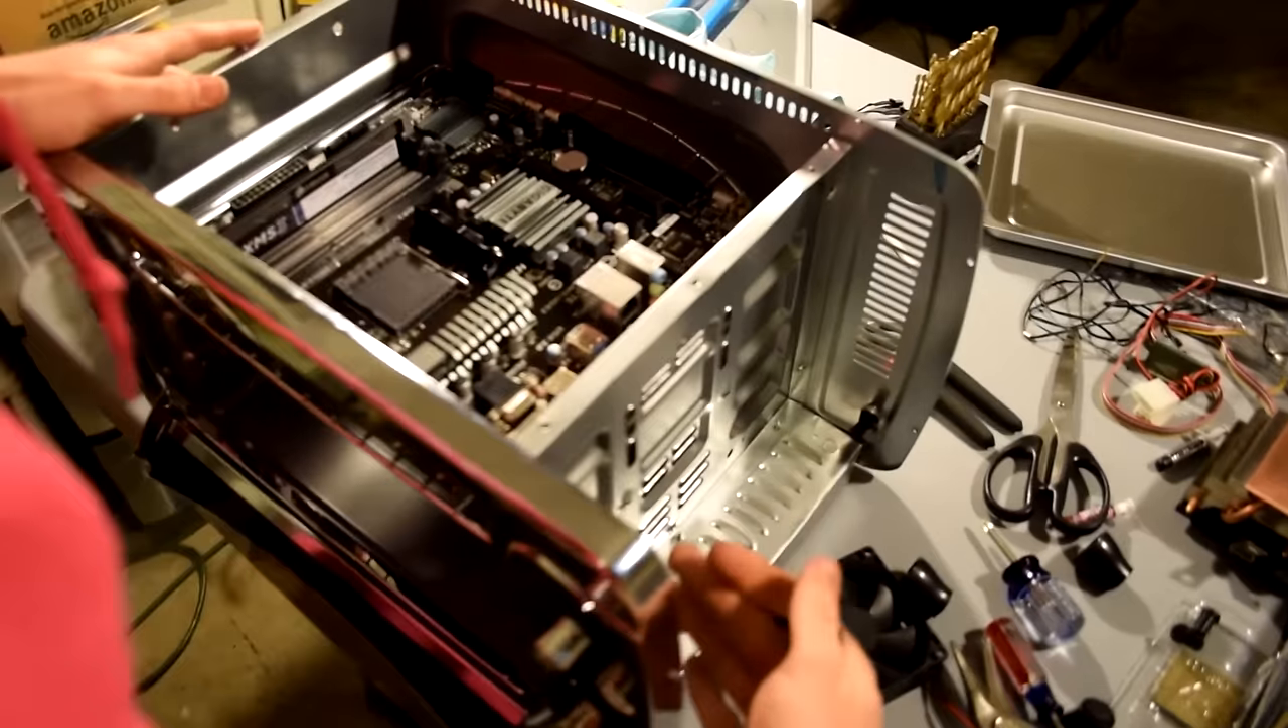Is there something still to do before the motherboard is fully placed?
No.